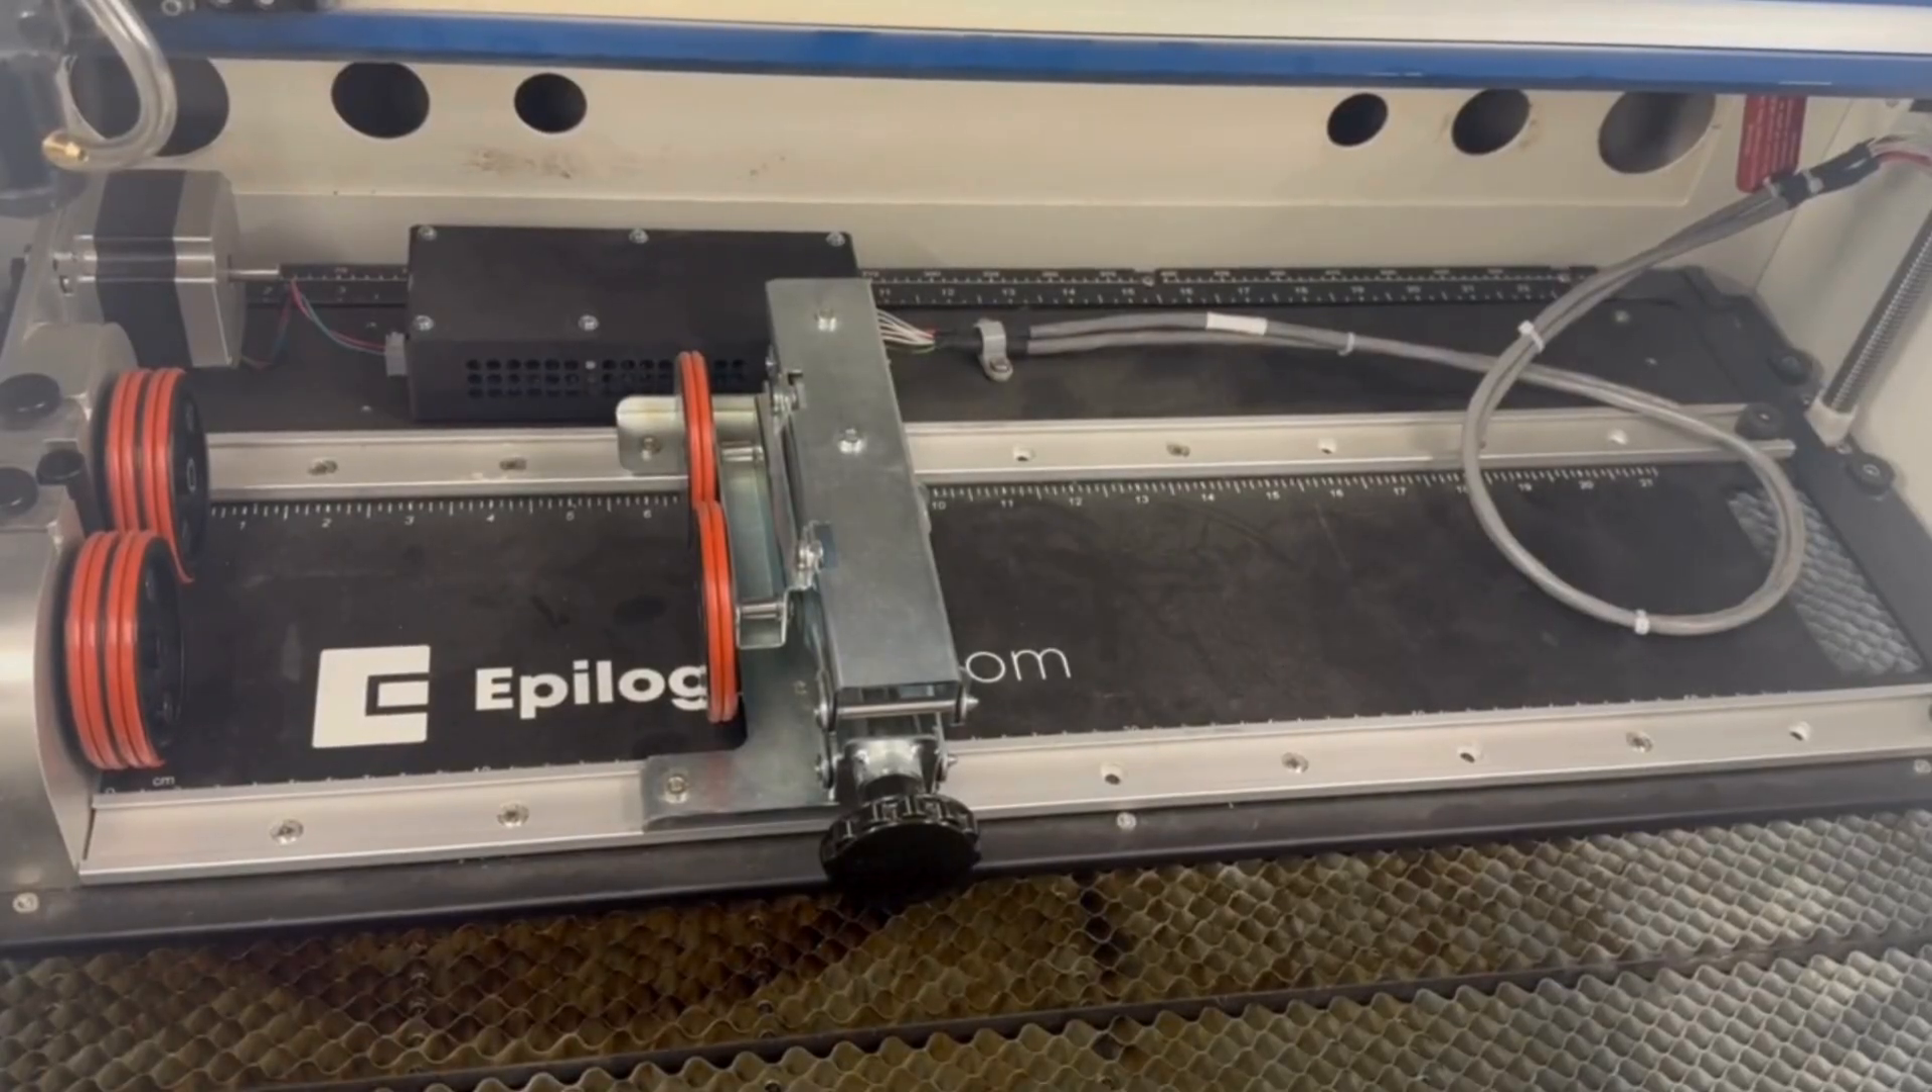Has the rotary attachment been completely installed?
Yes.